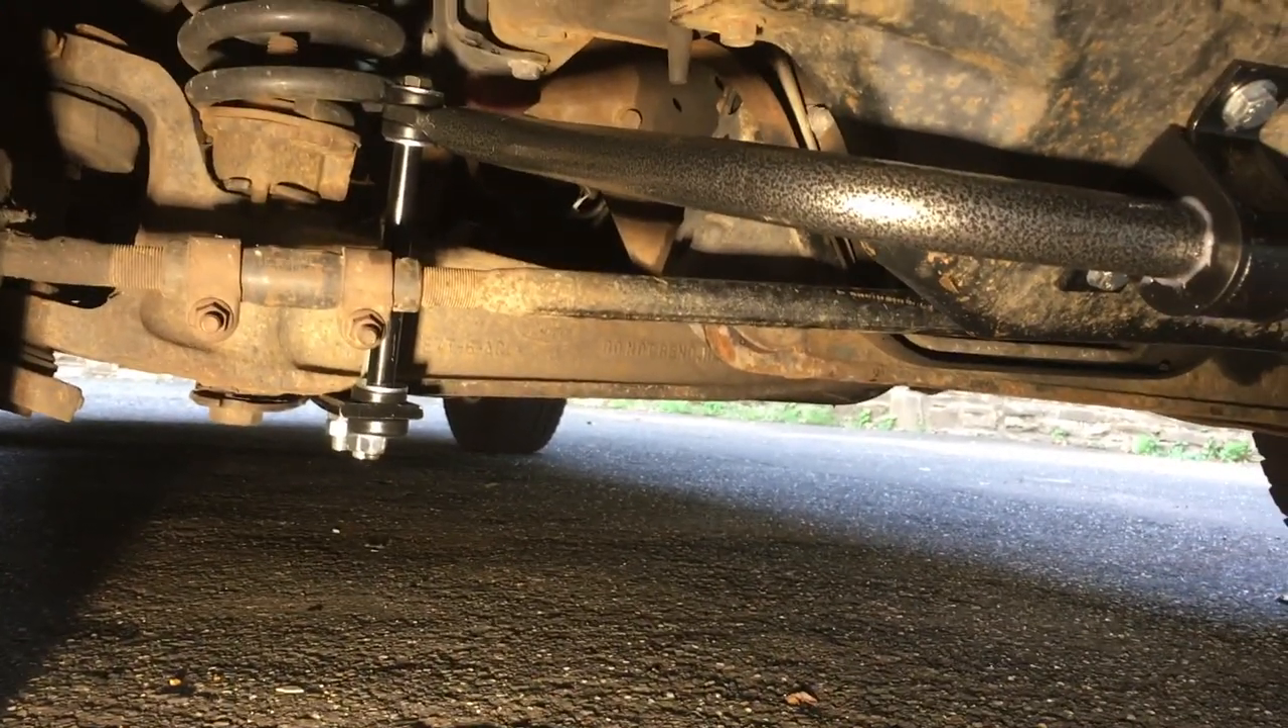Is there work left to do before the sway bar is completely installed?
No.